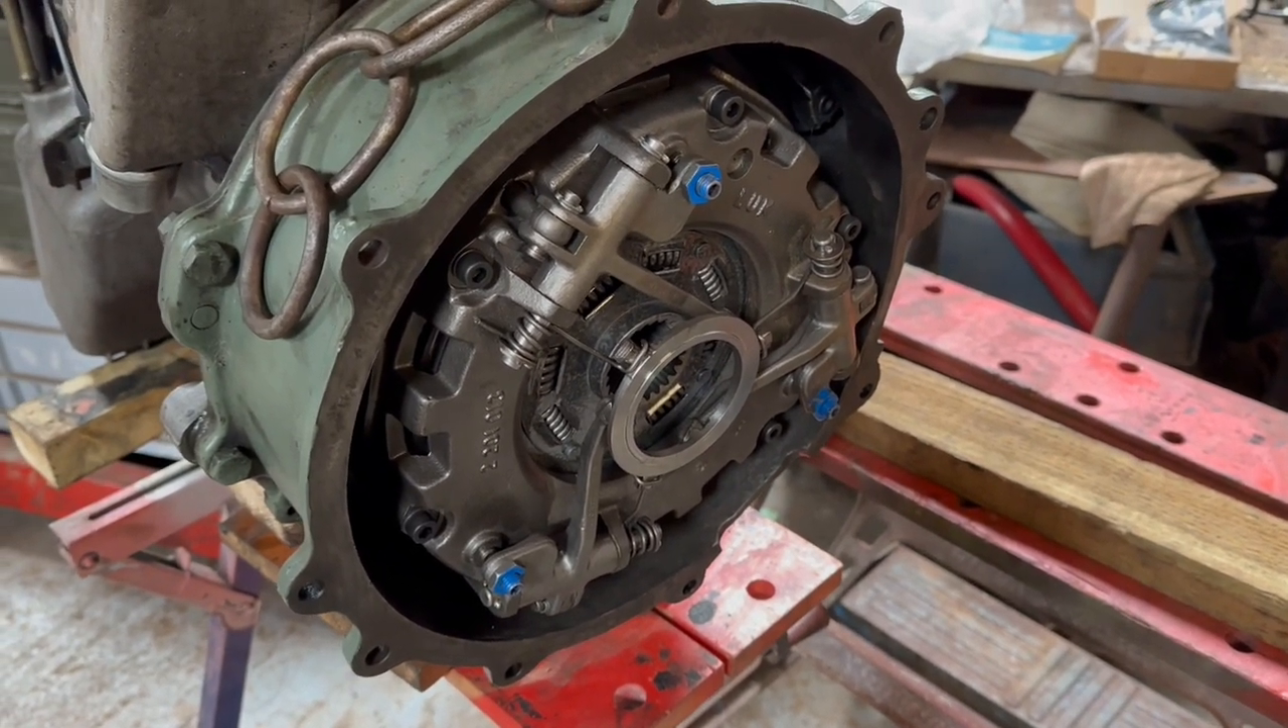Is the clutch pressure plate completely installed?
Yes.